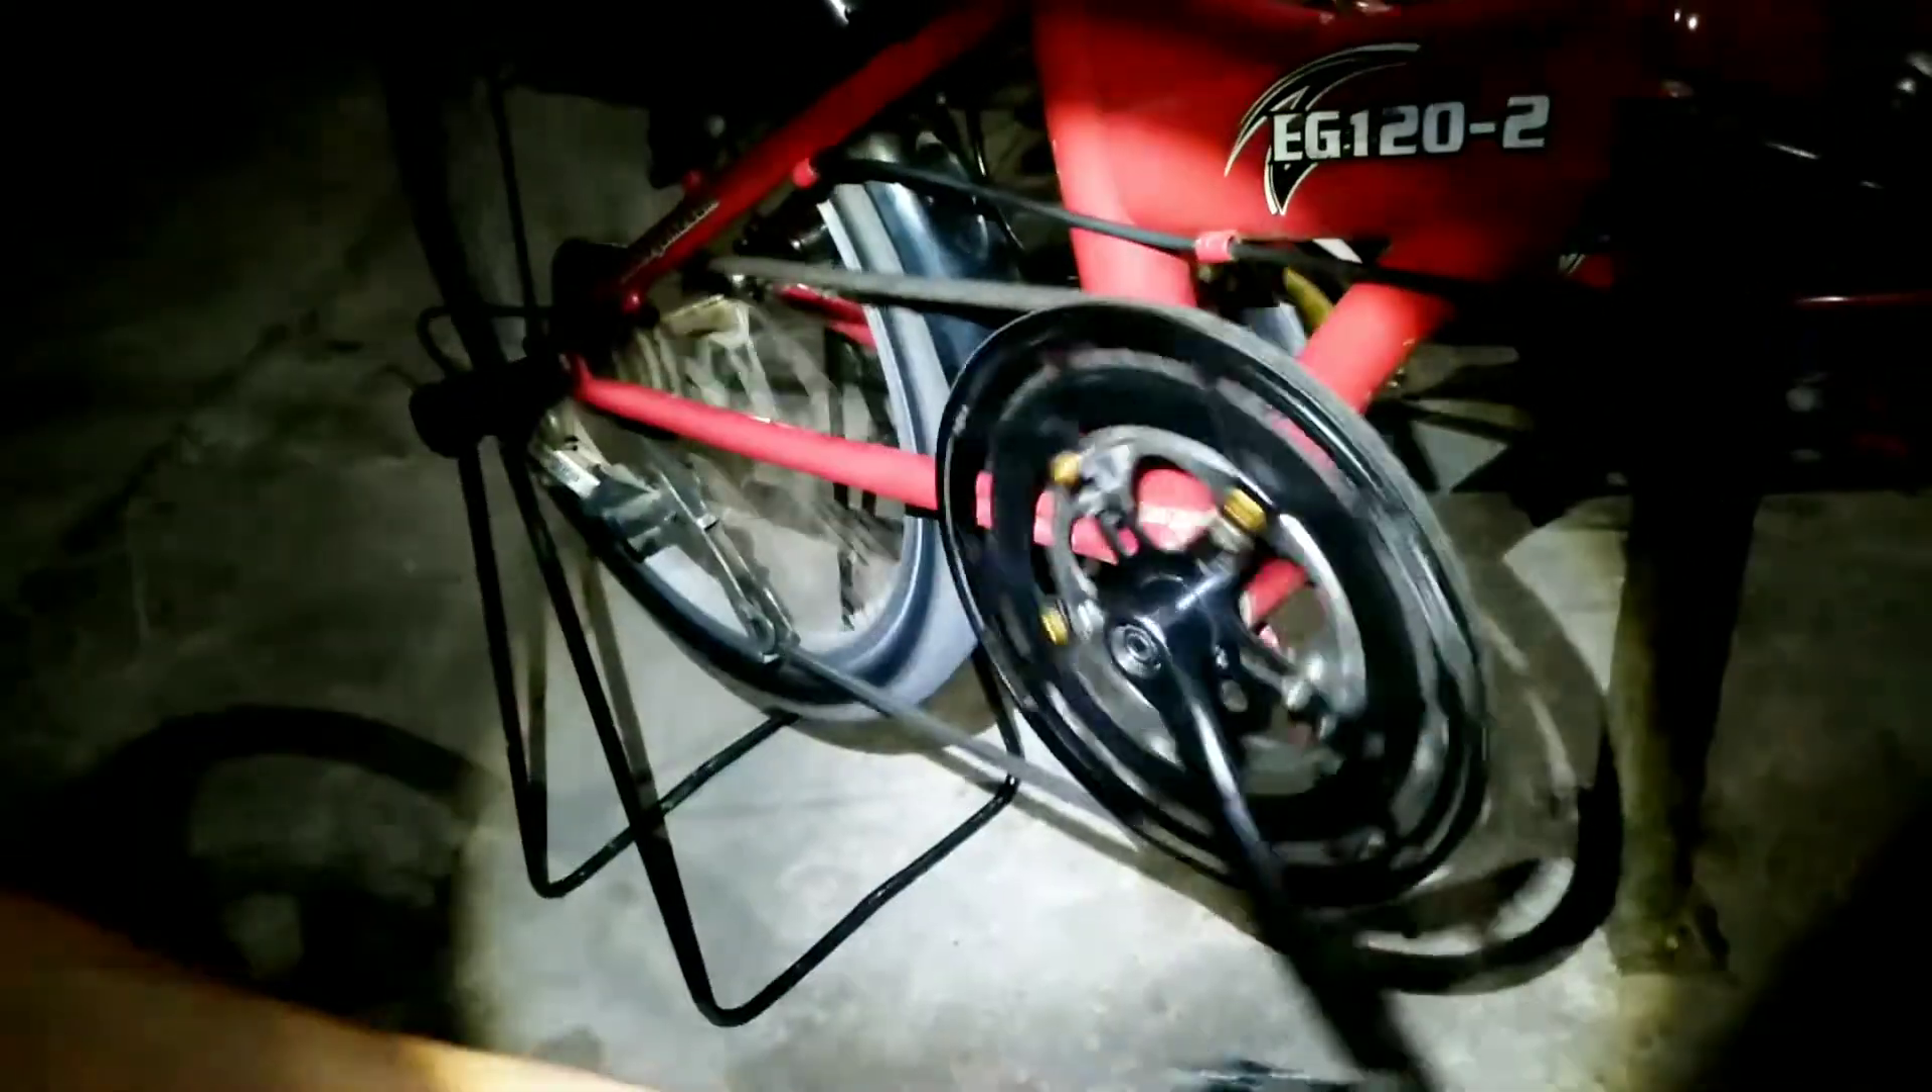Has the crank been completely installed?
Yes.